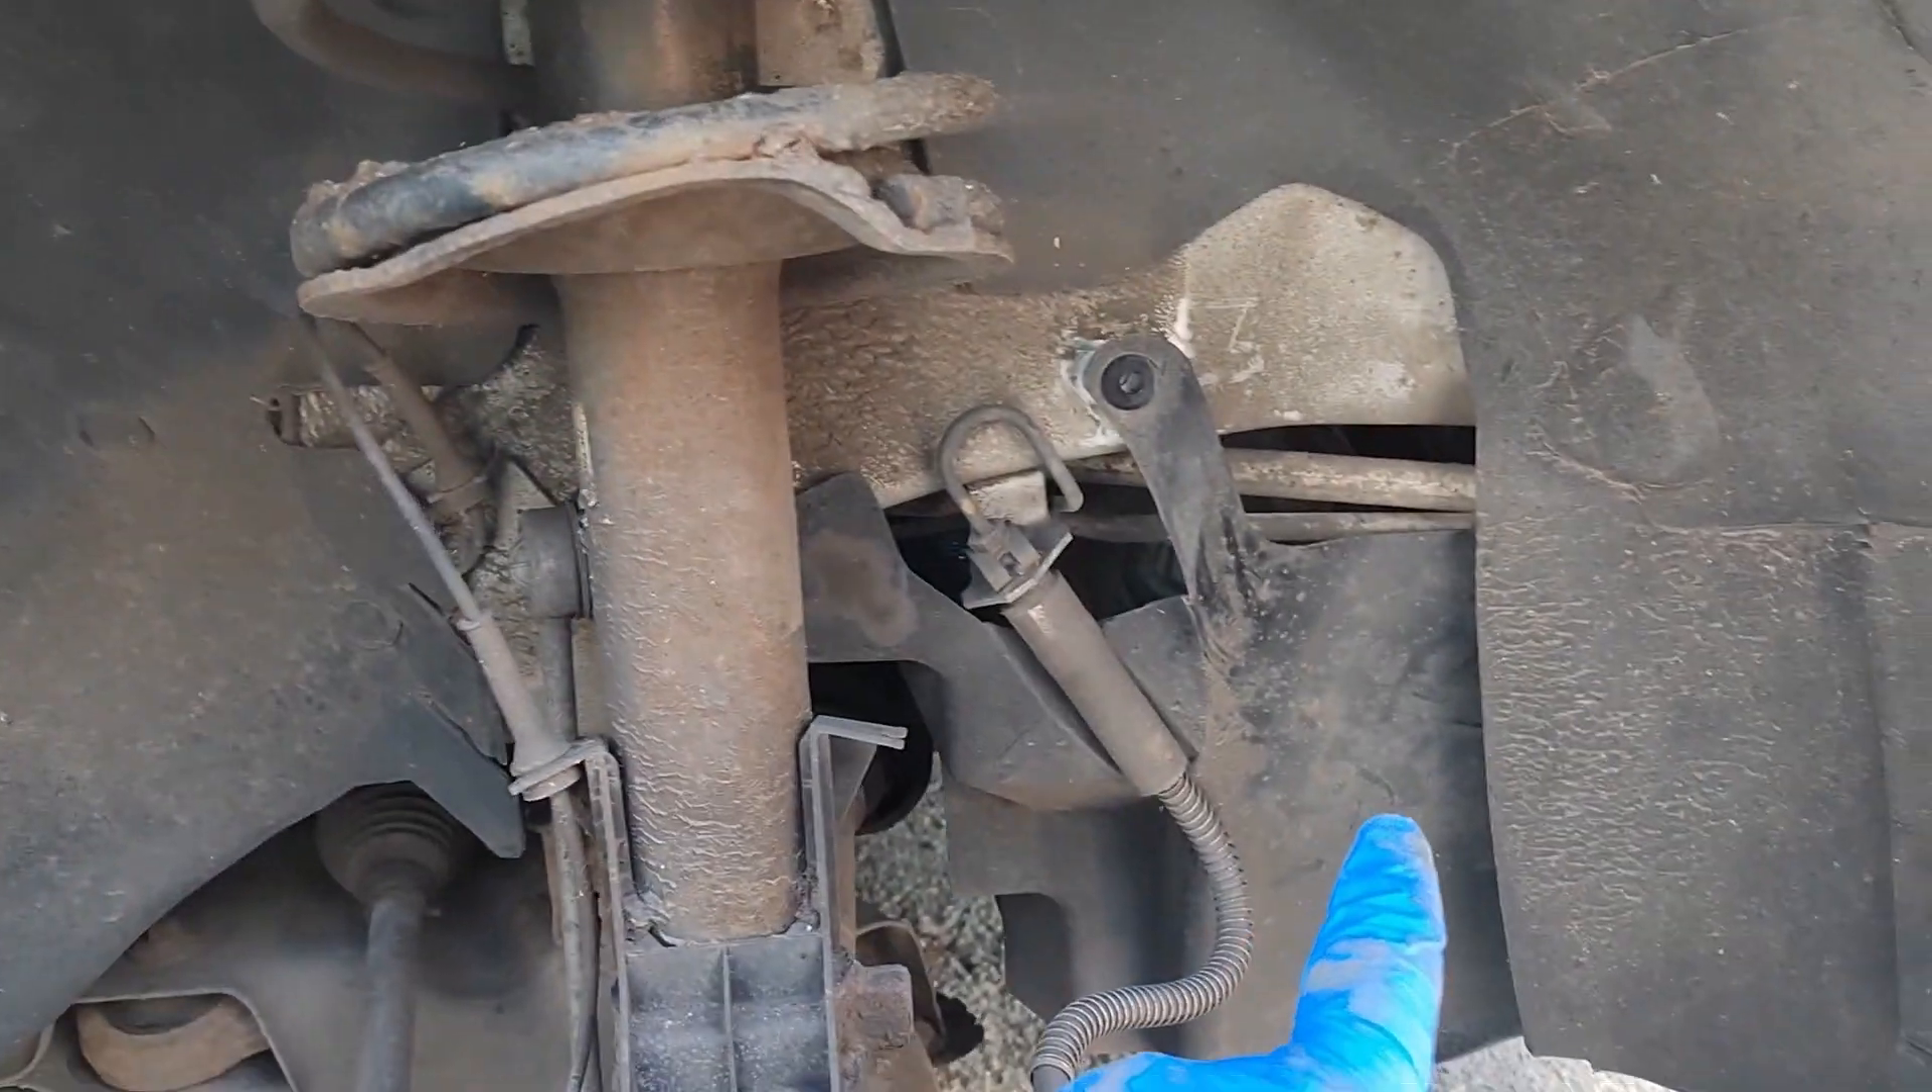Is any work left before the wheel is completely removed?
No.